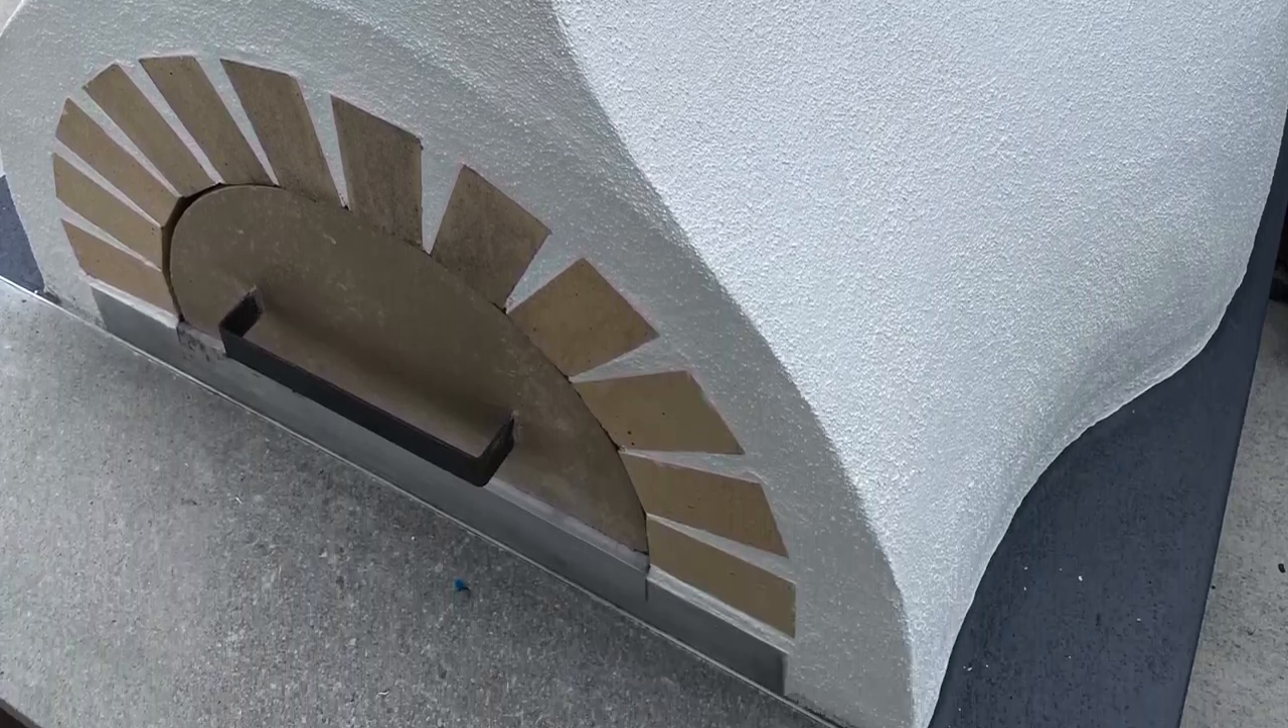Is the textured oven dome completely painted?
Yes.